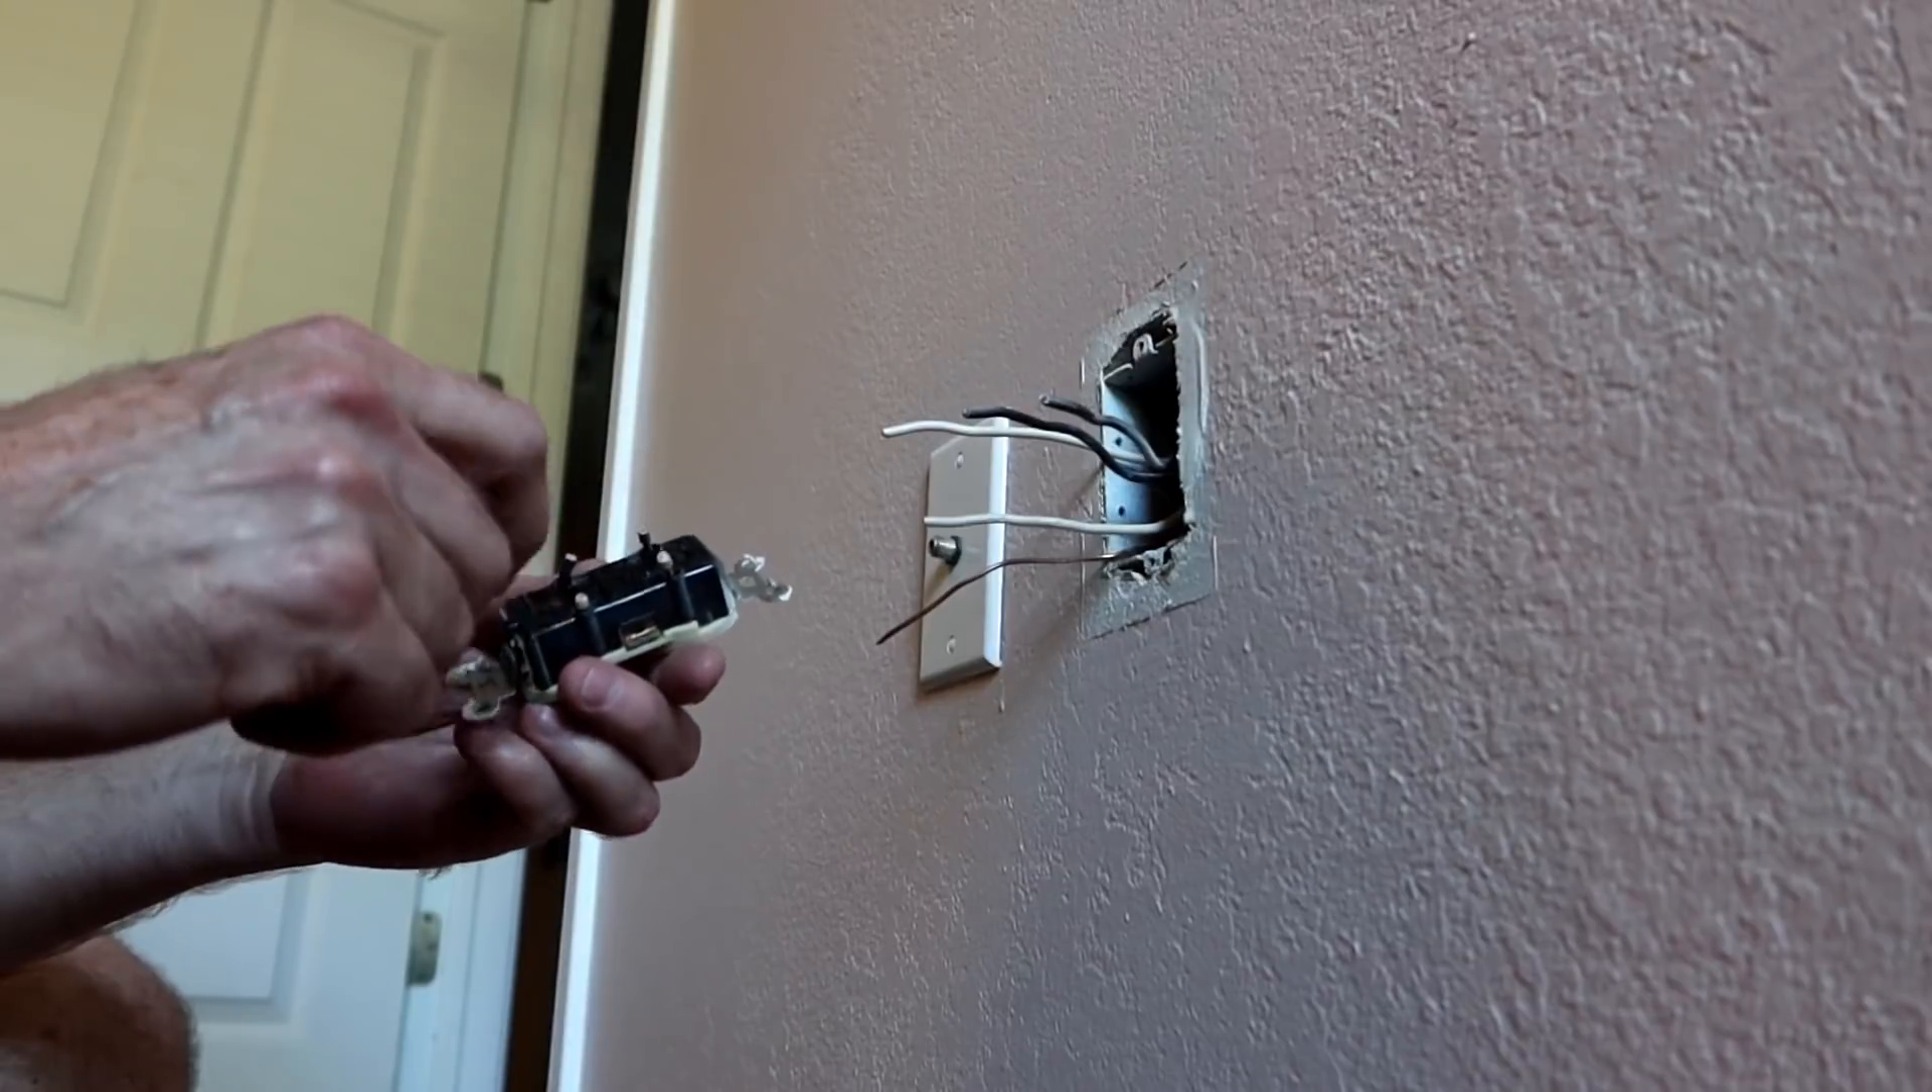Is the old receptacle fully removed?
Yes.